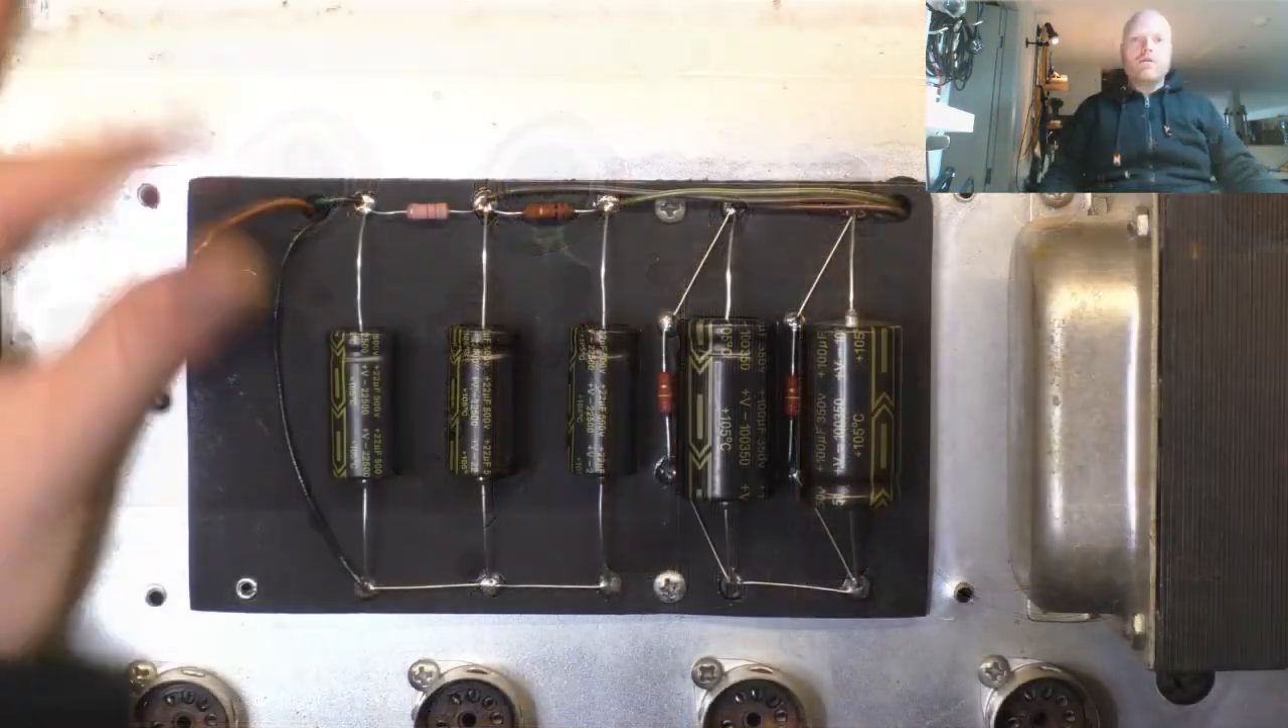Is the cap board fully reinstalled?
Yes.